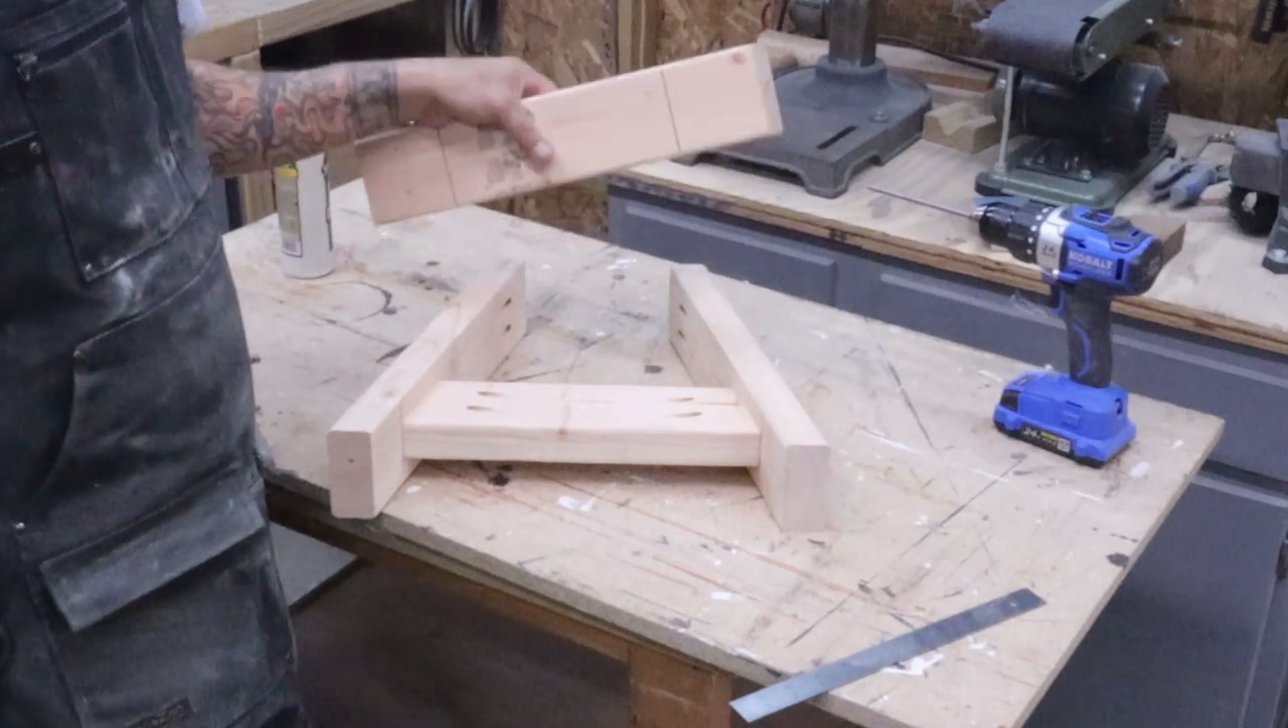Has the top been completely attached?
No.